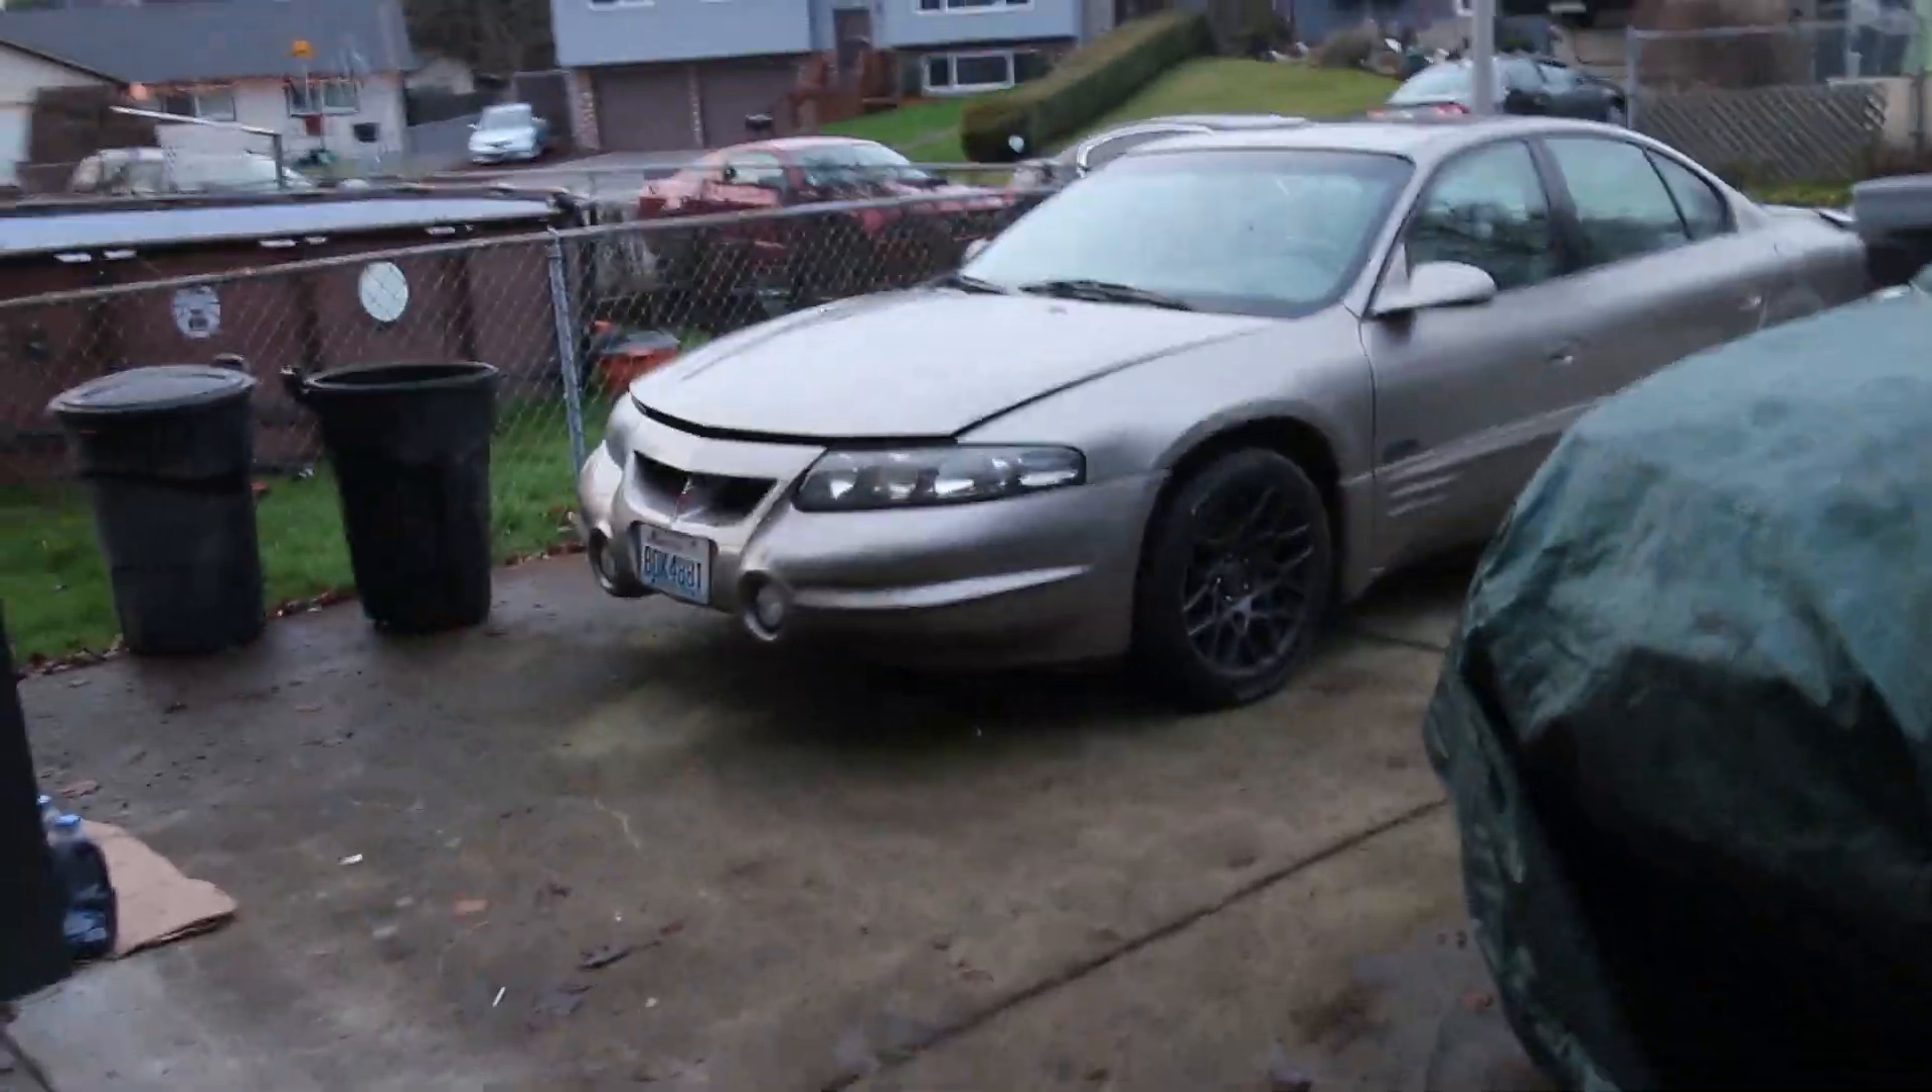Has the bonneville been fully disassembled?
No.